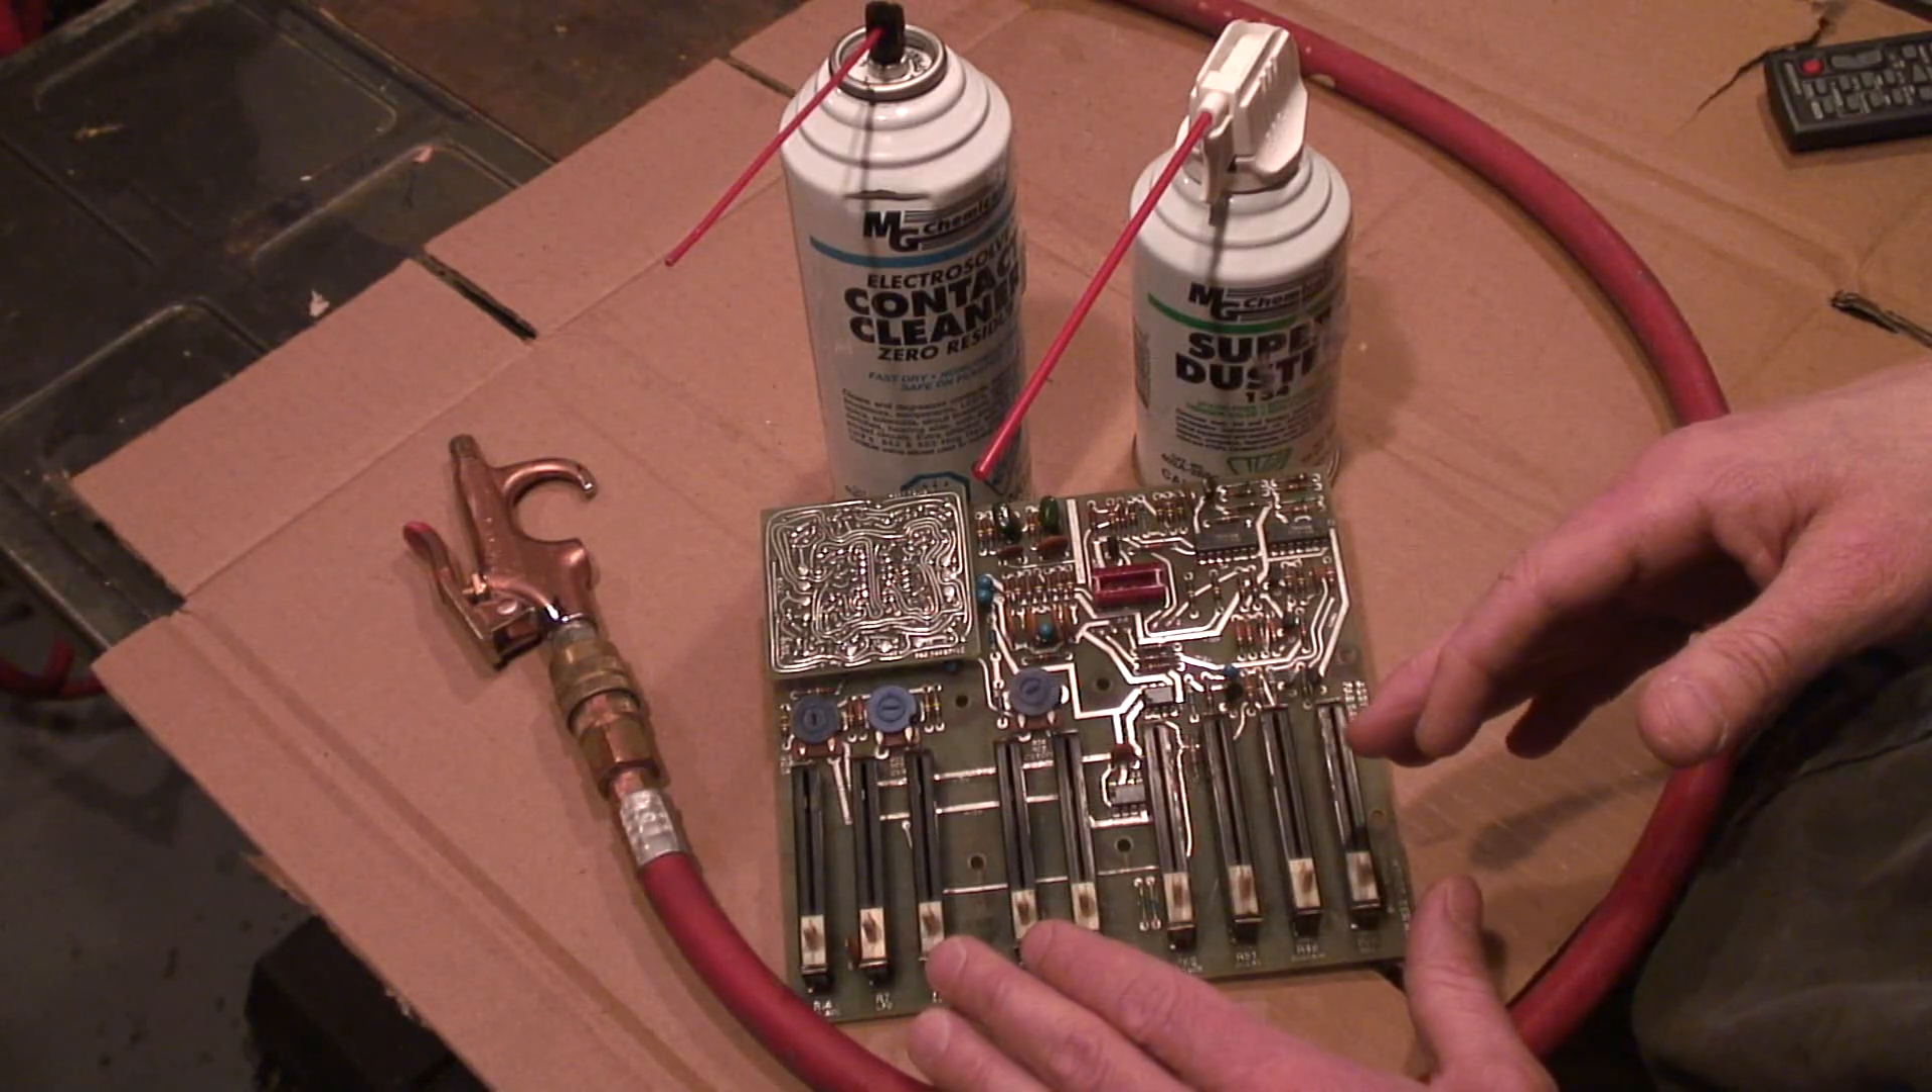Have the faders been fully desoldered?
No.